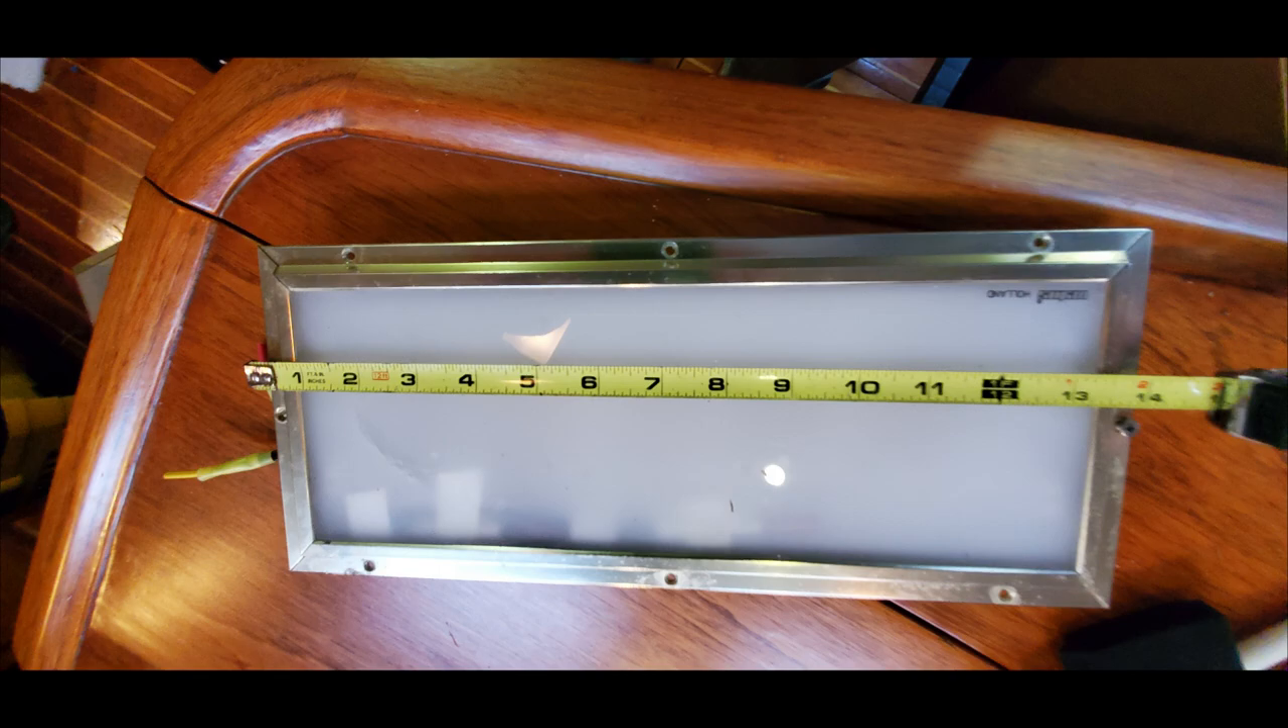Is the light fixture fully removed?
Yes.